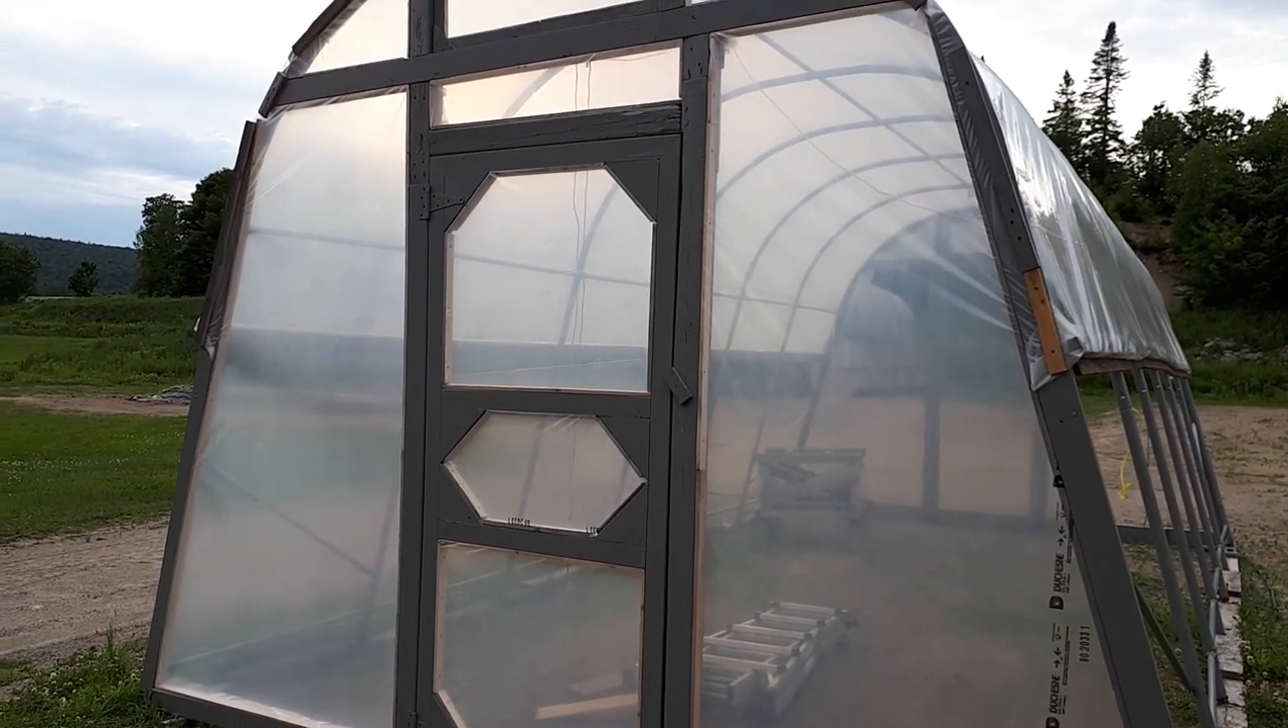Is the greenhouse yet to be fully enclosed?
Yes.